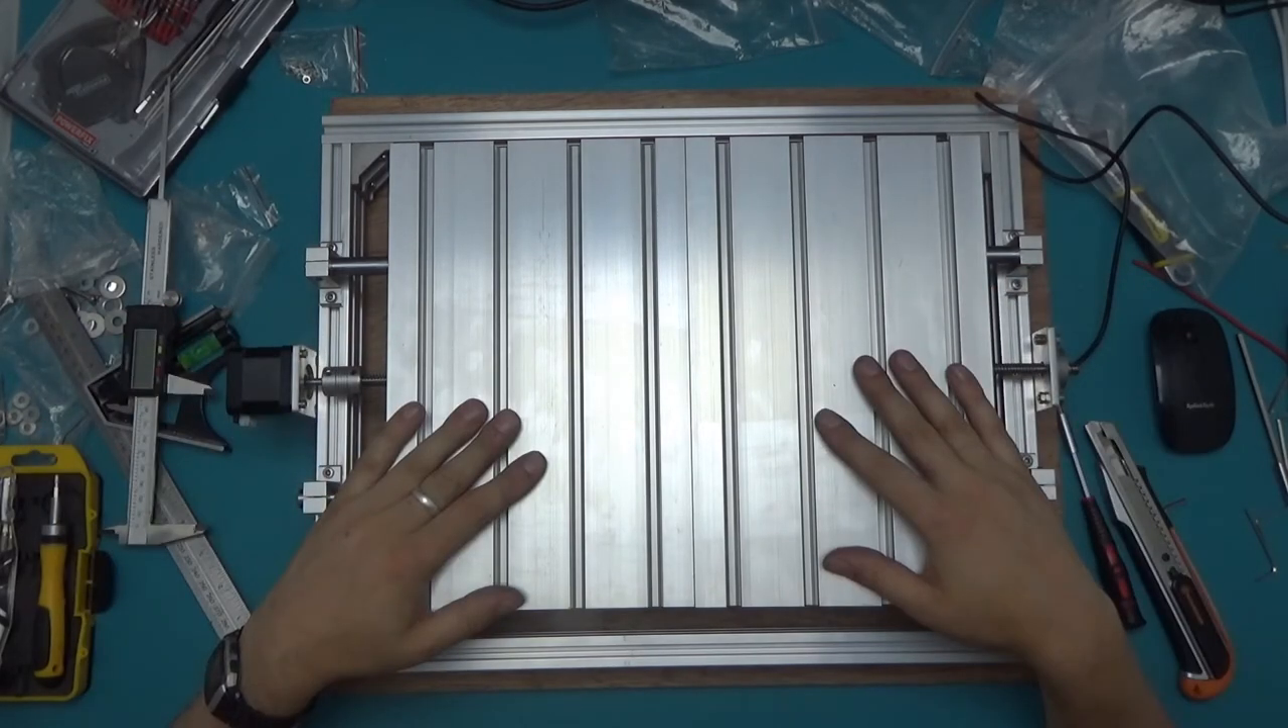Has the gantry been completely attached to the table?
No.